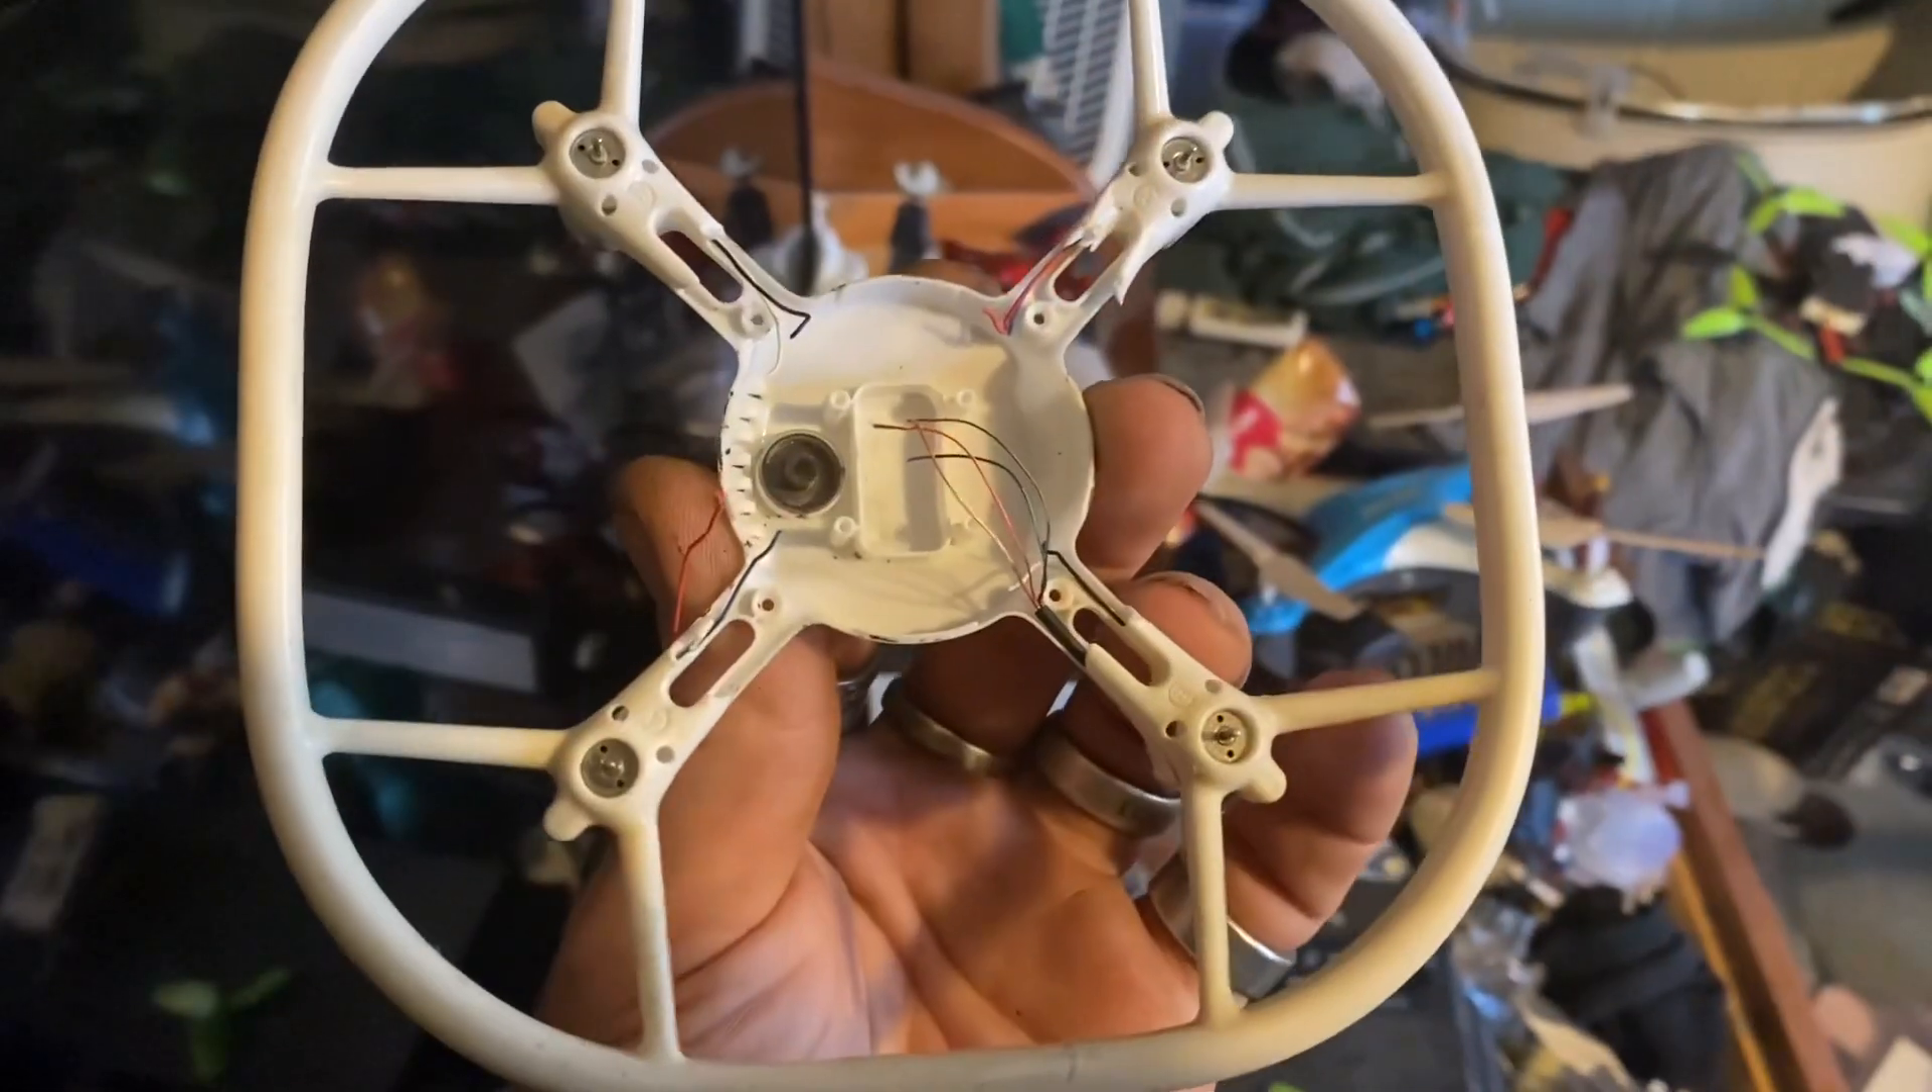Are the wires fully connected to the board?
No.